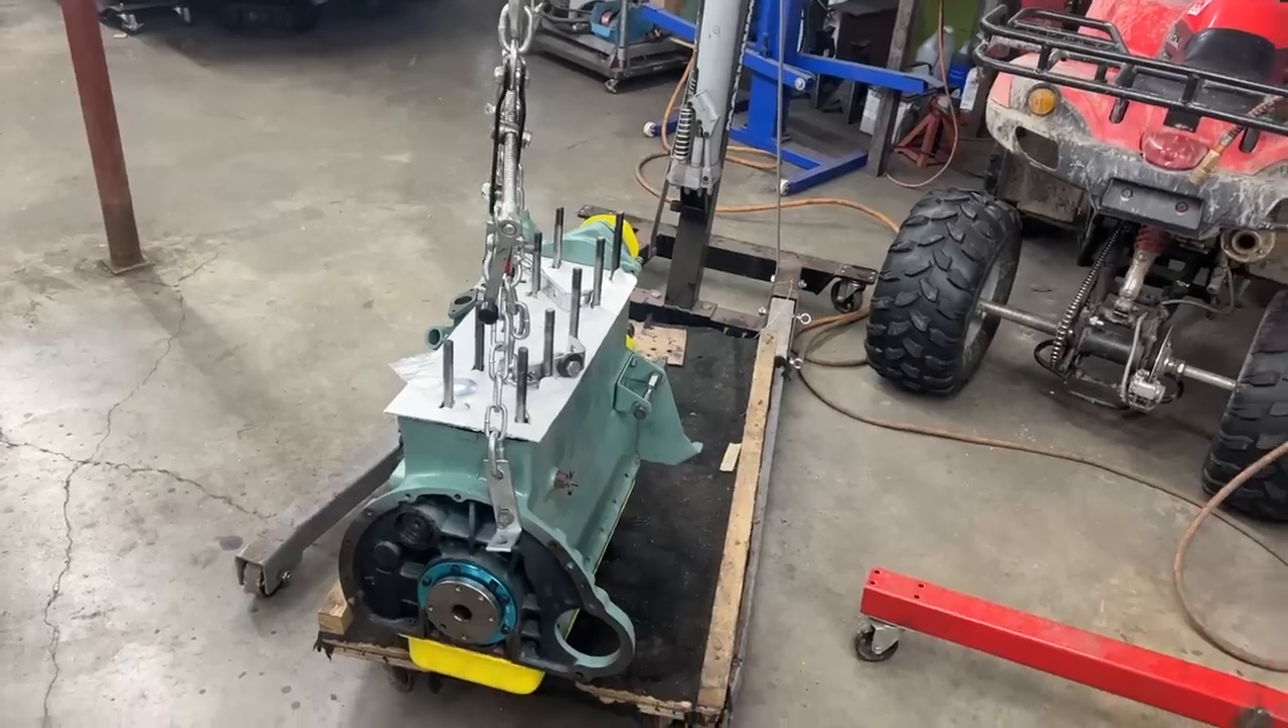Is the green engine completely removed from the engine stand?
Yes.